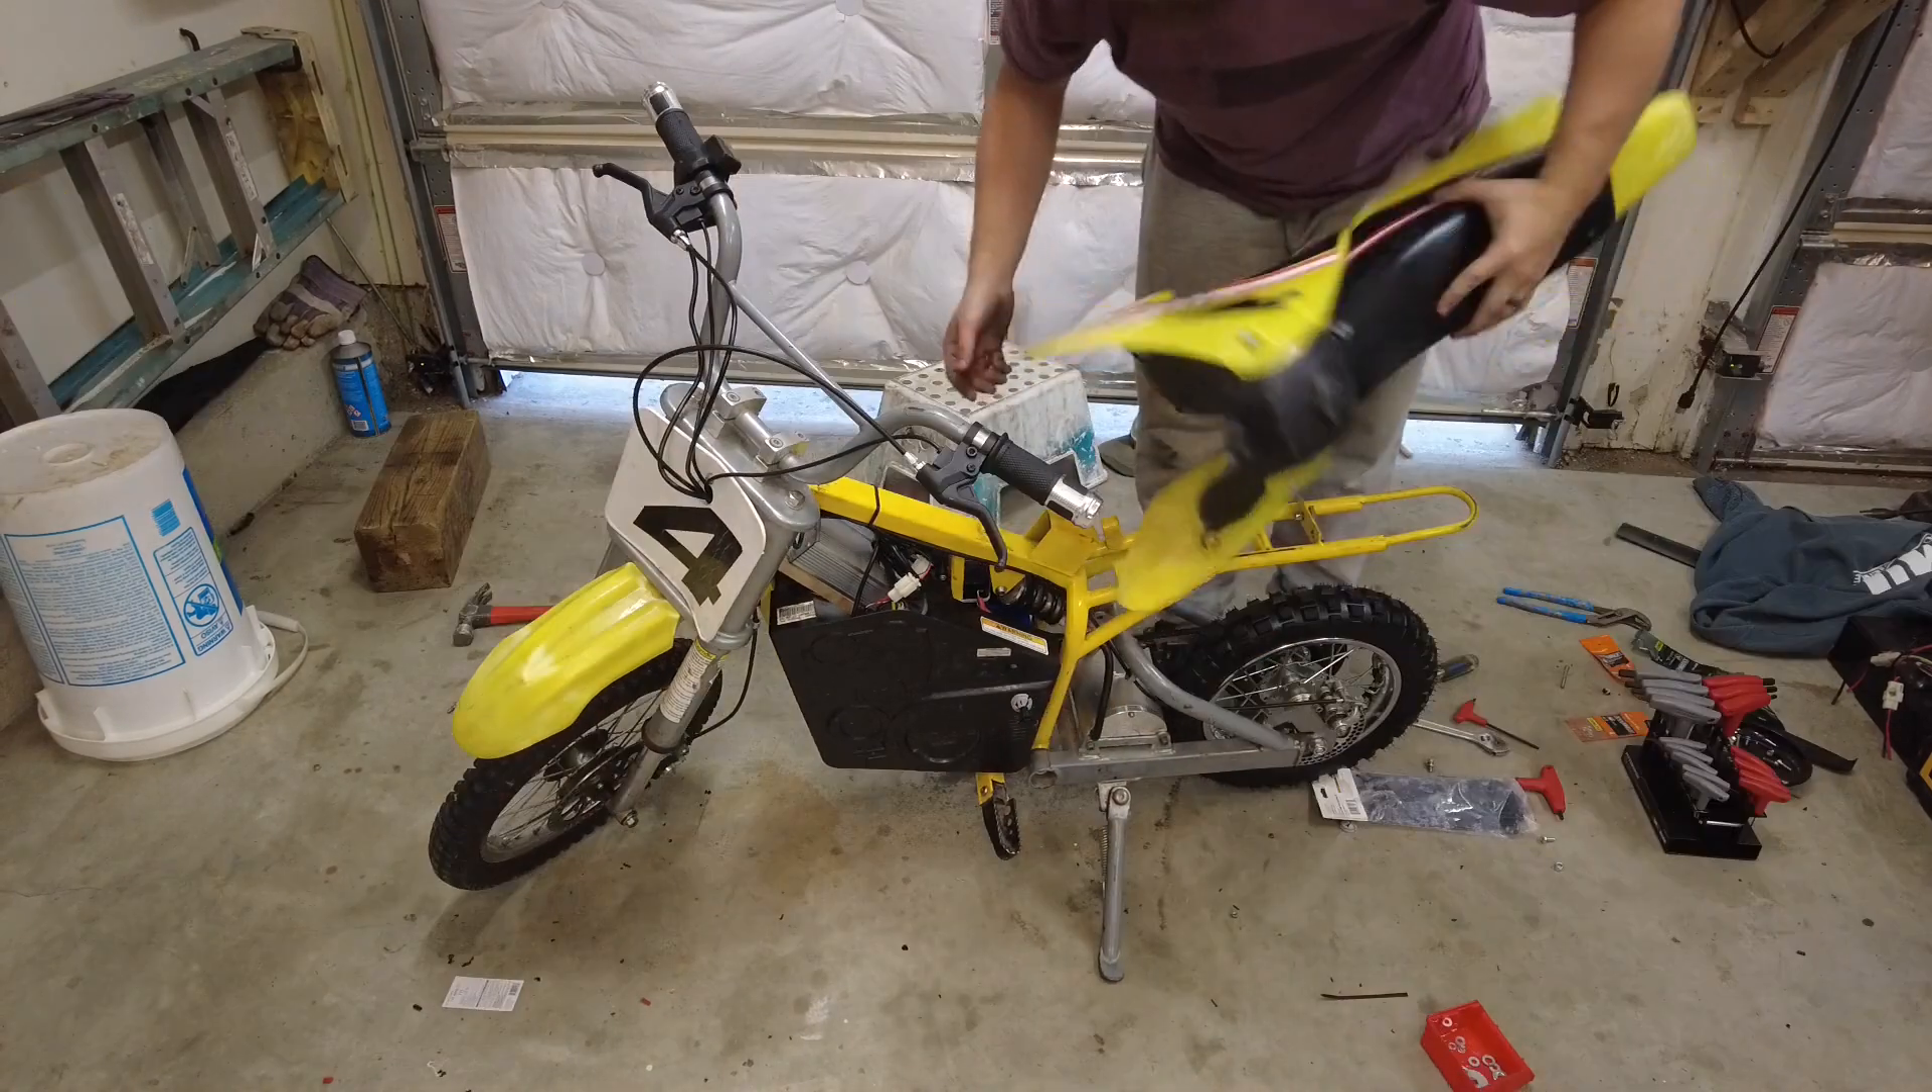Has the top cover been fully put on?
No.